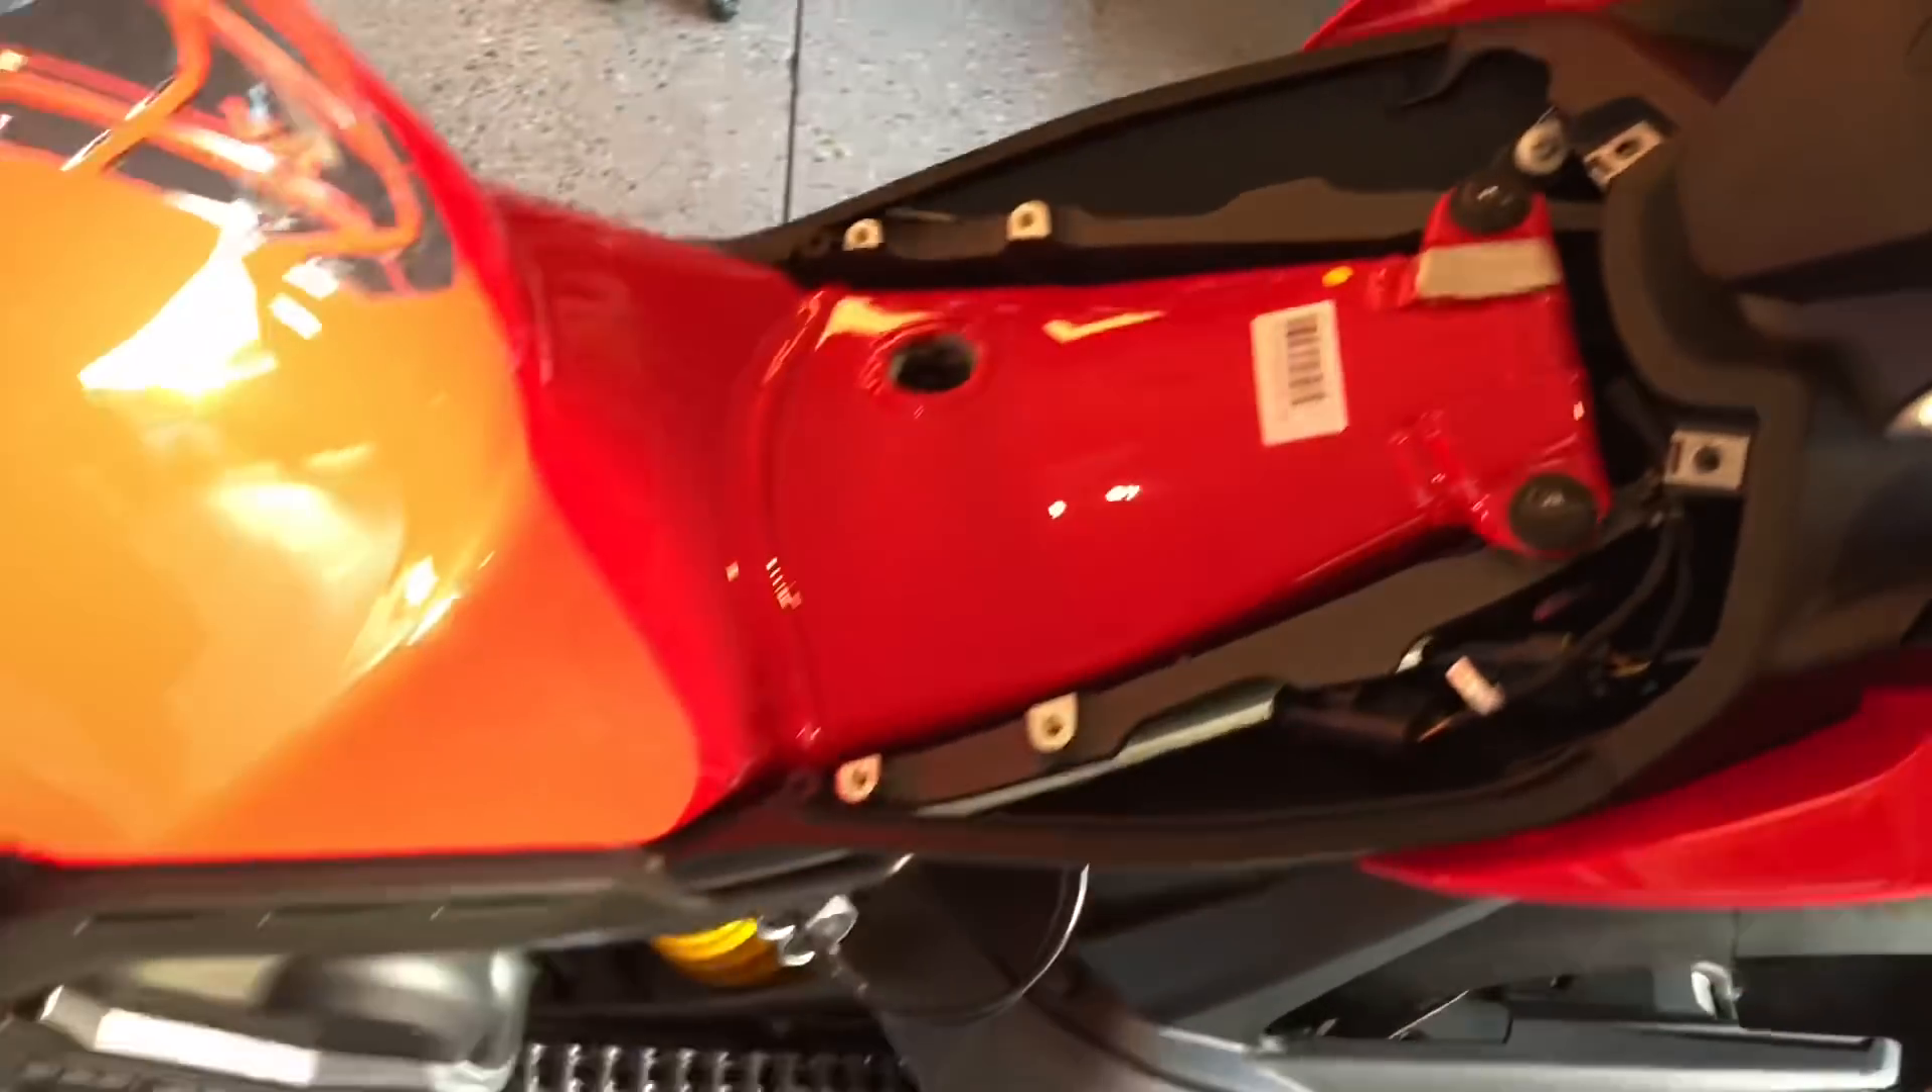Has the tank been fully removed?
No.